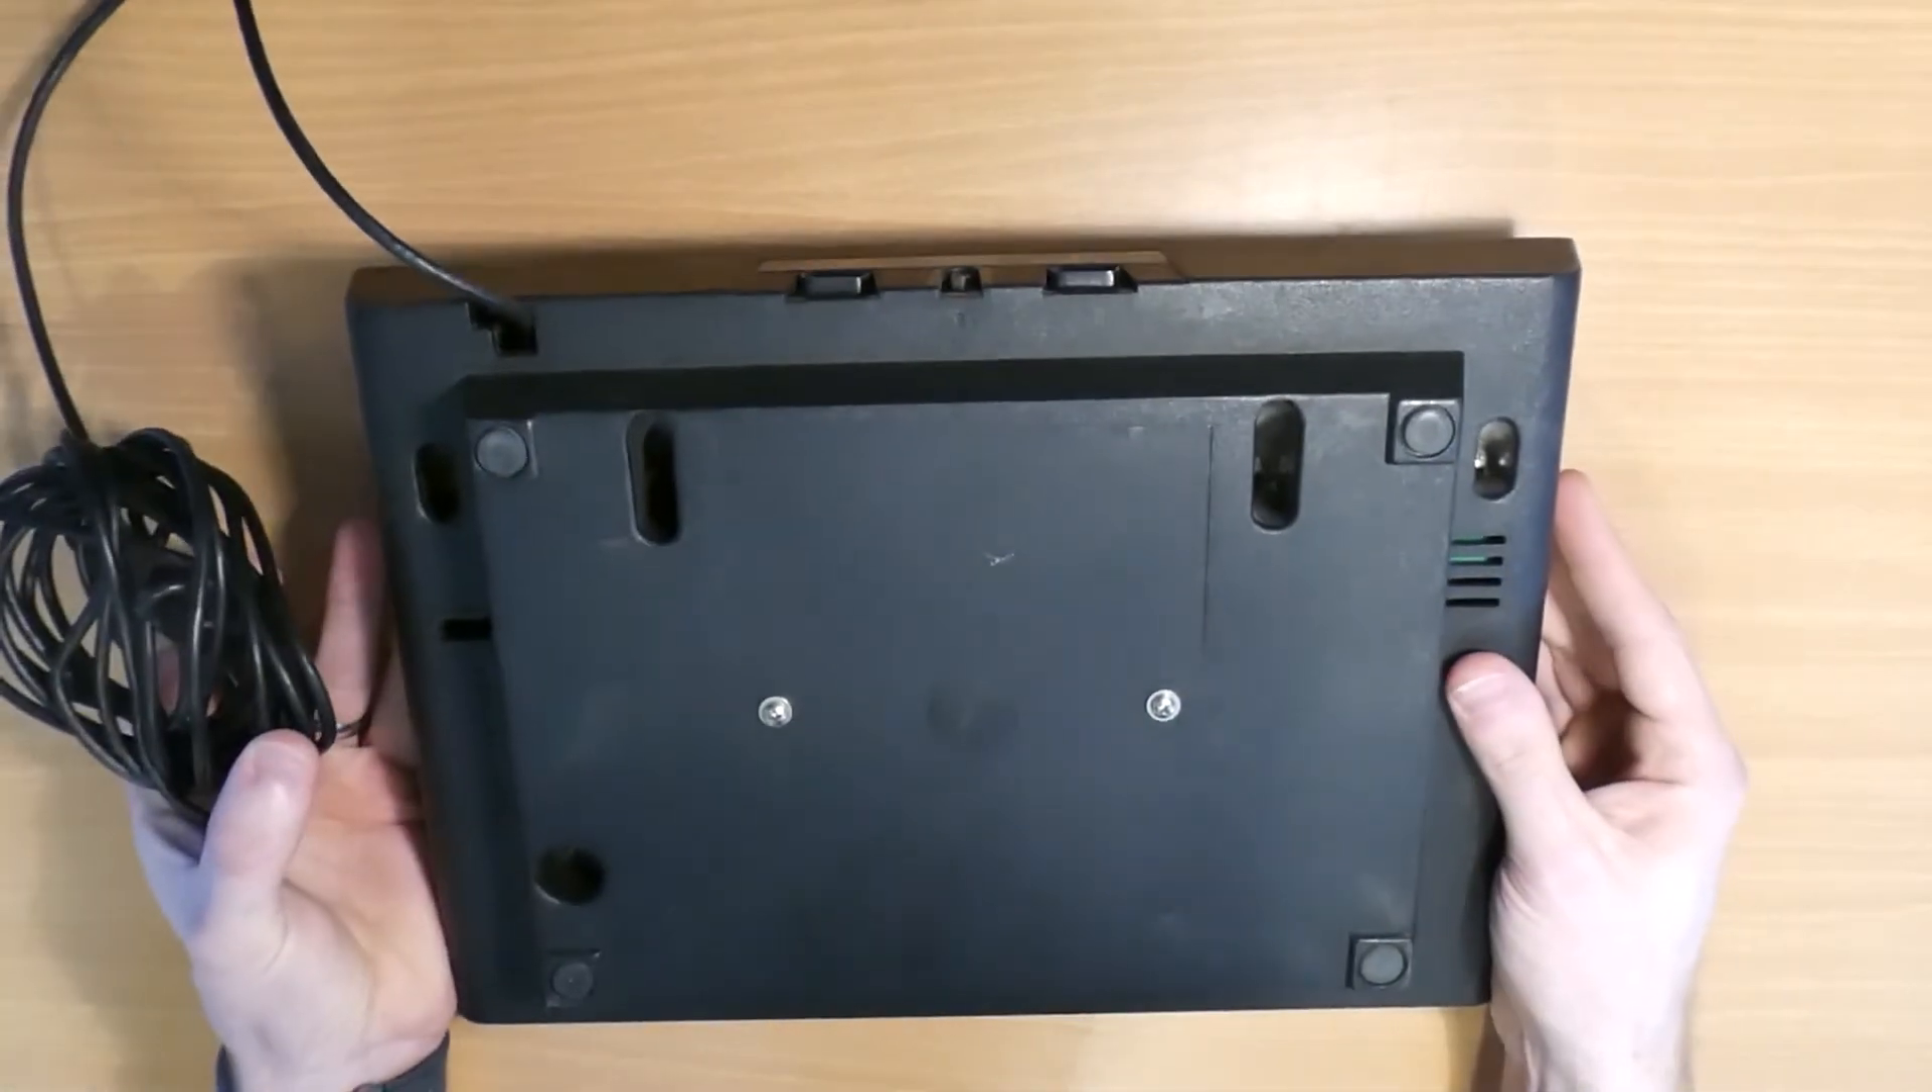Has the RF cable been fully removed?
No.